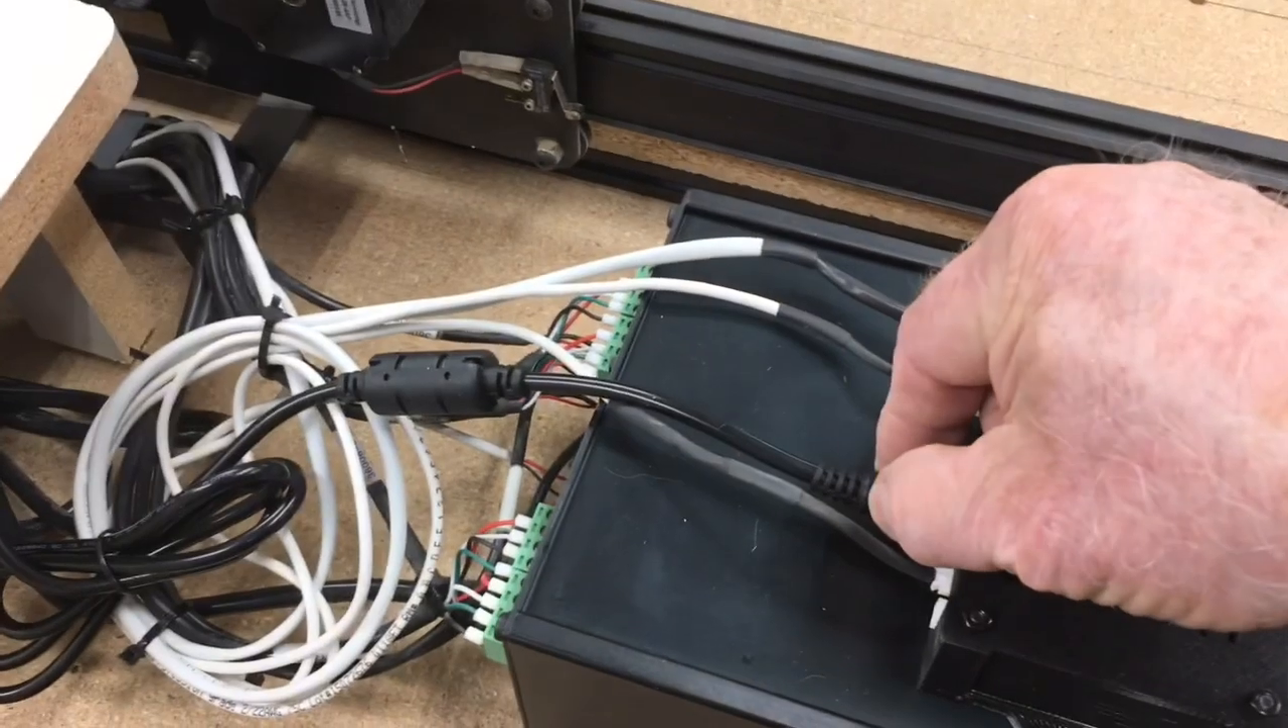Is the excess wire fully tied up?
Yes.